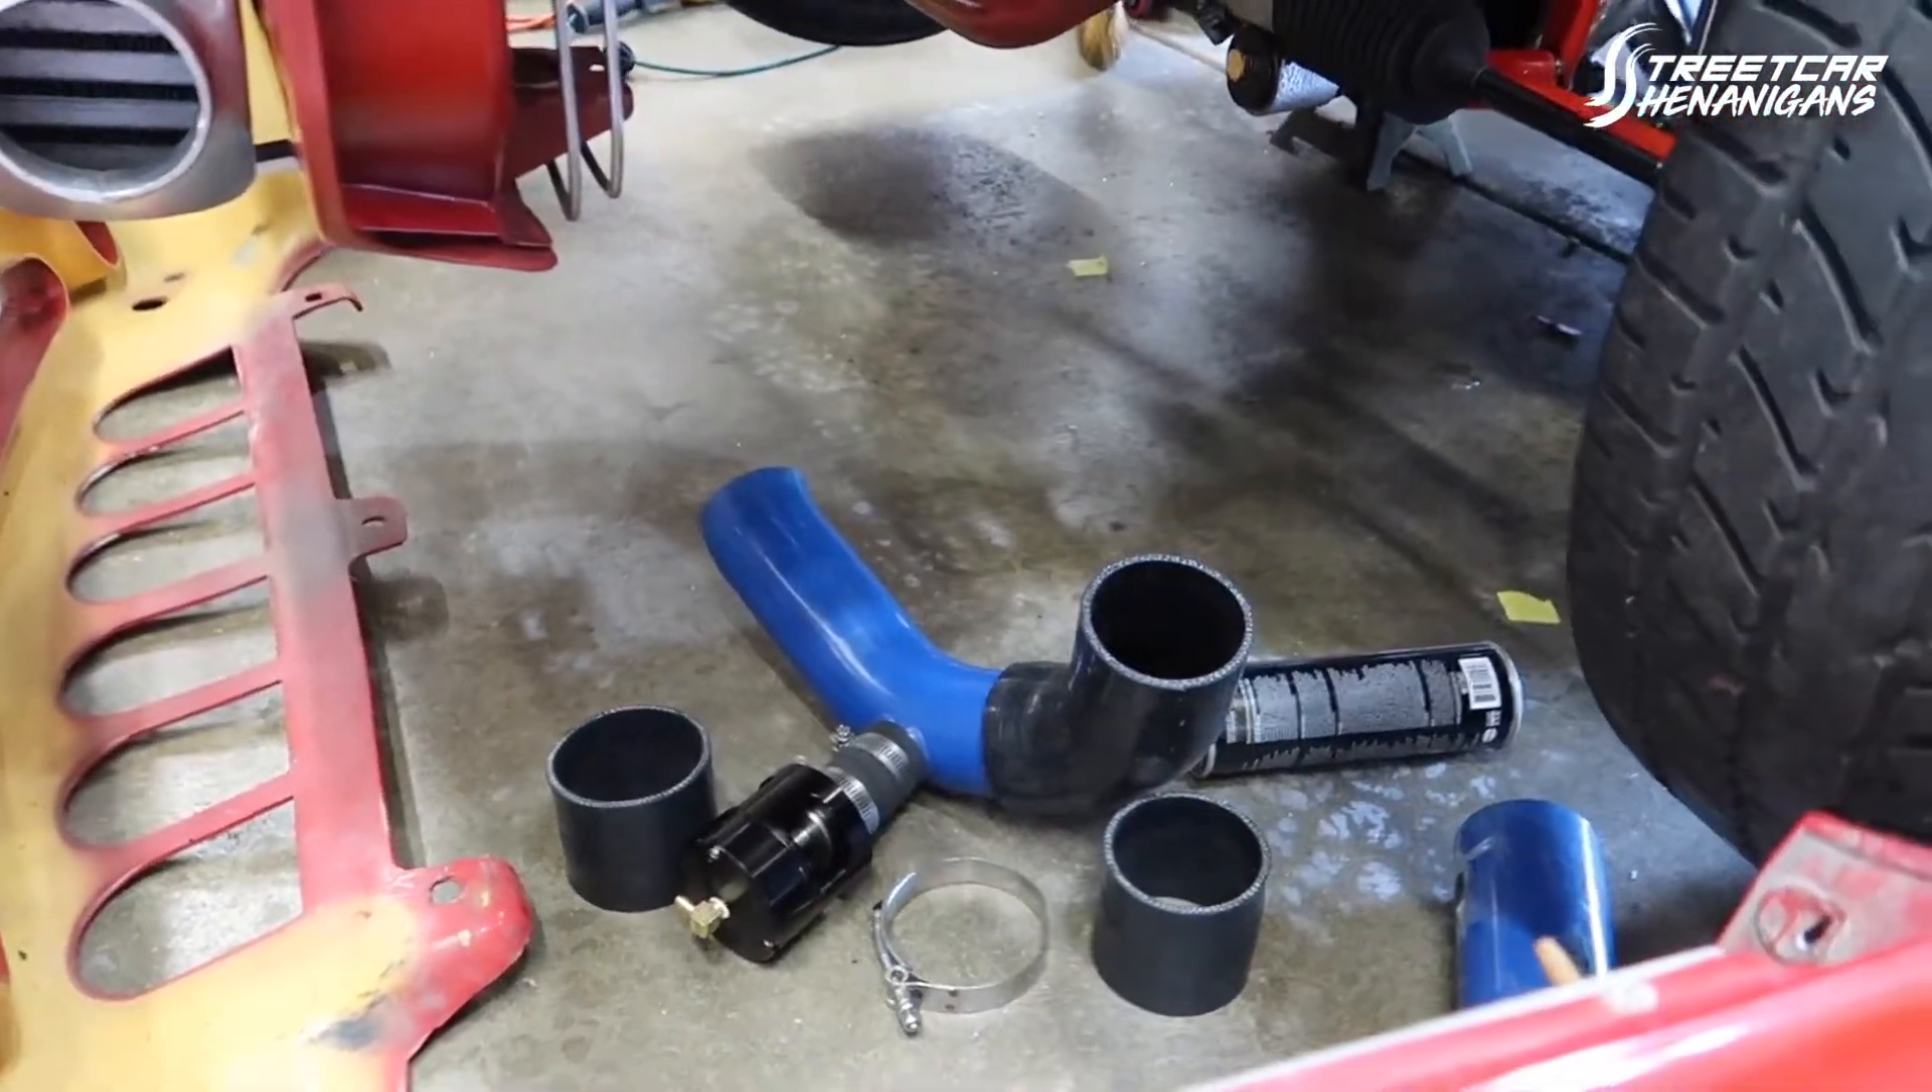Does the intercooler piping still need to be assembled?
Yes.